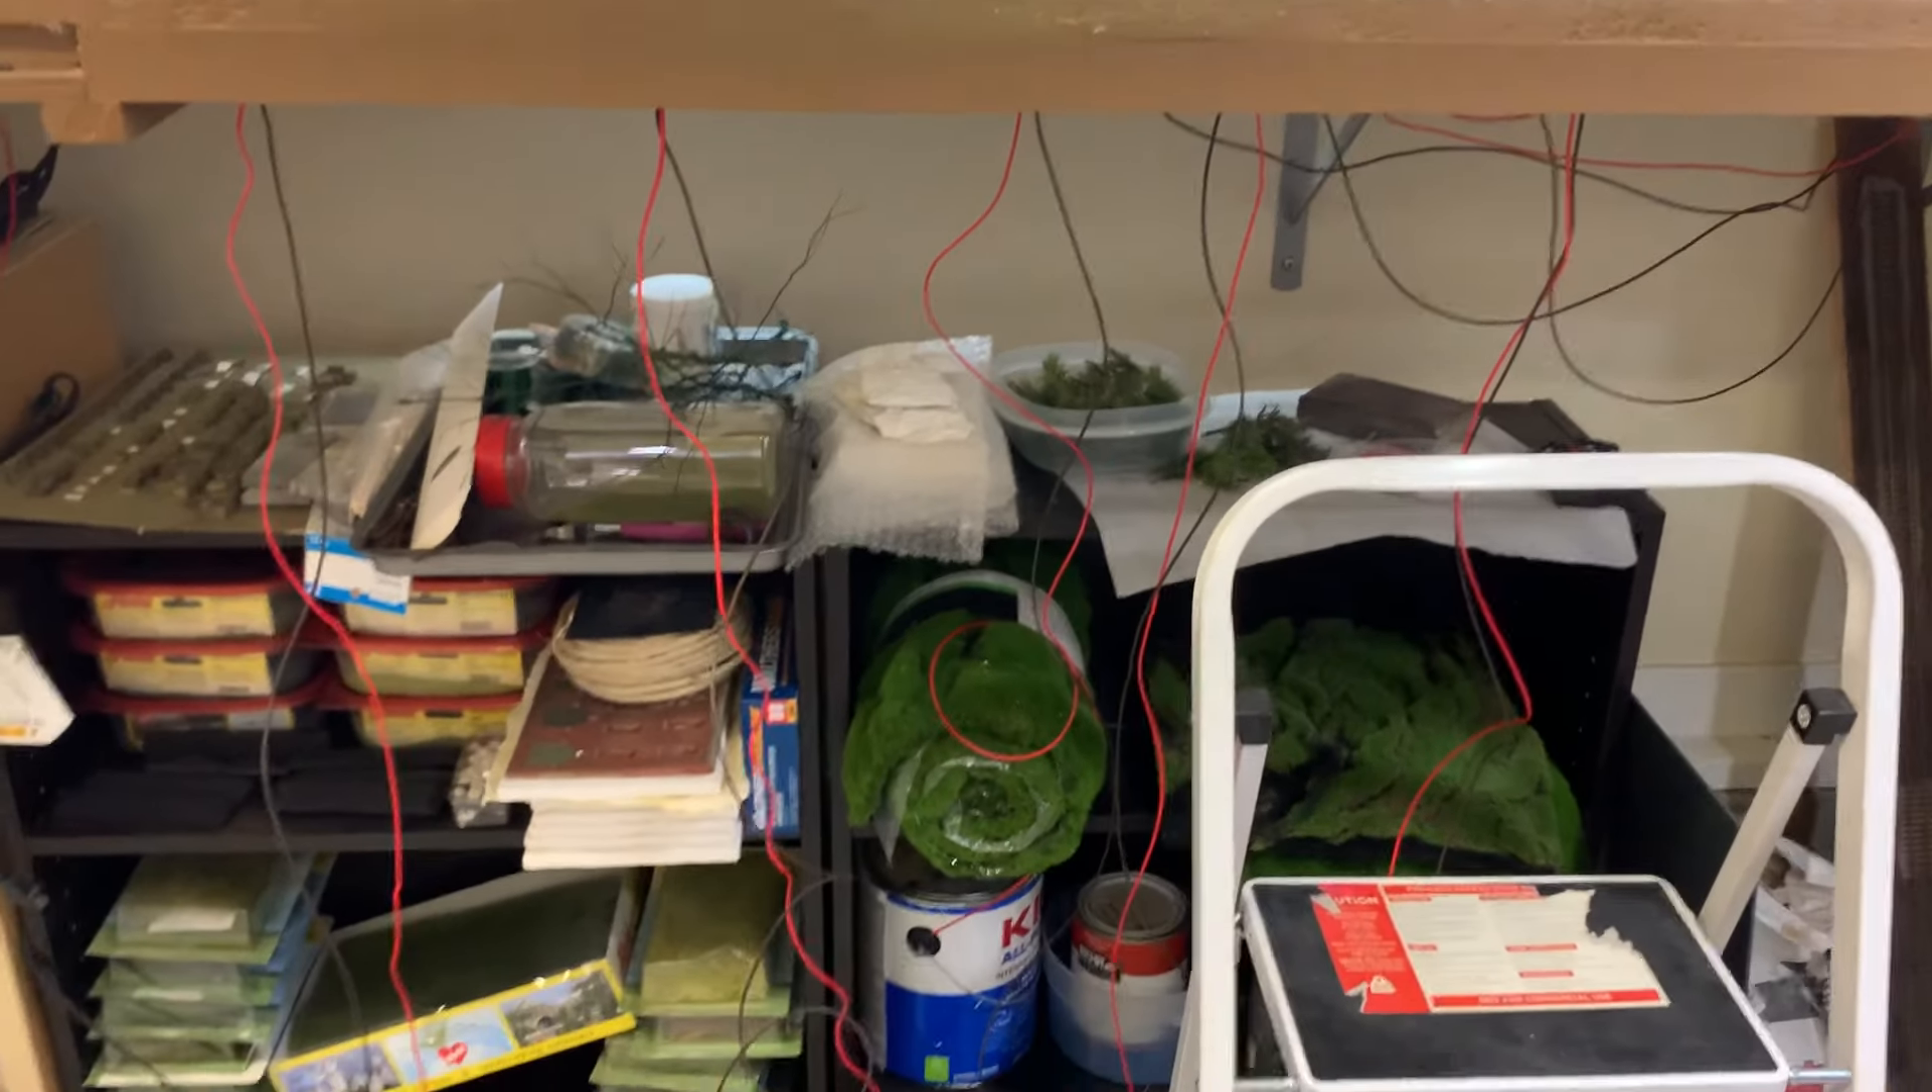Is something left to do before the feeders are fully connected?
Yes.